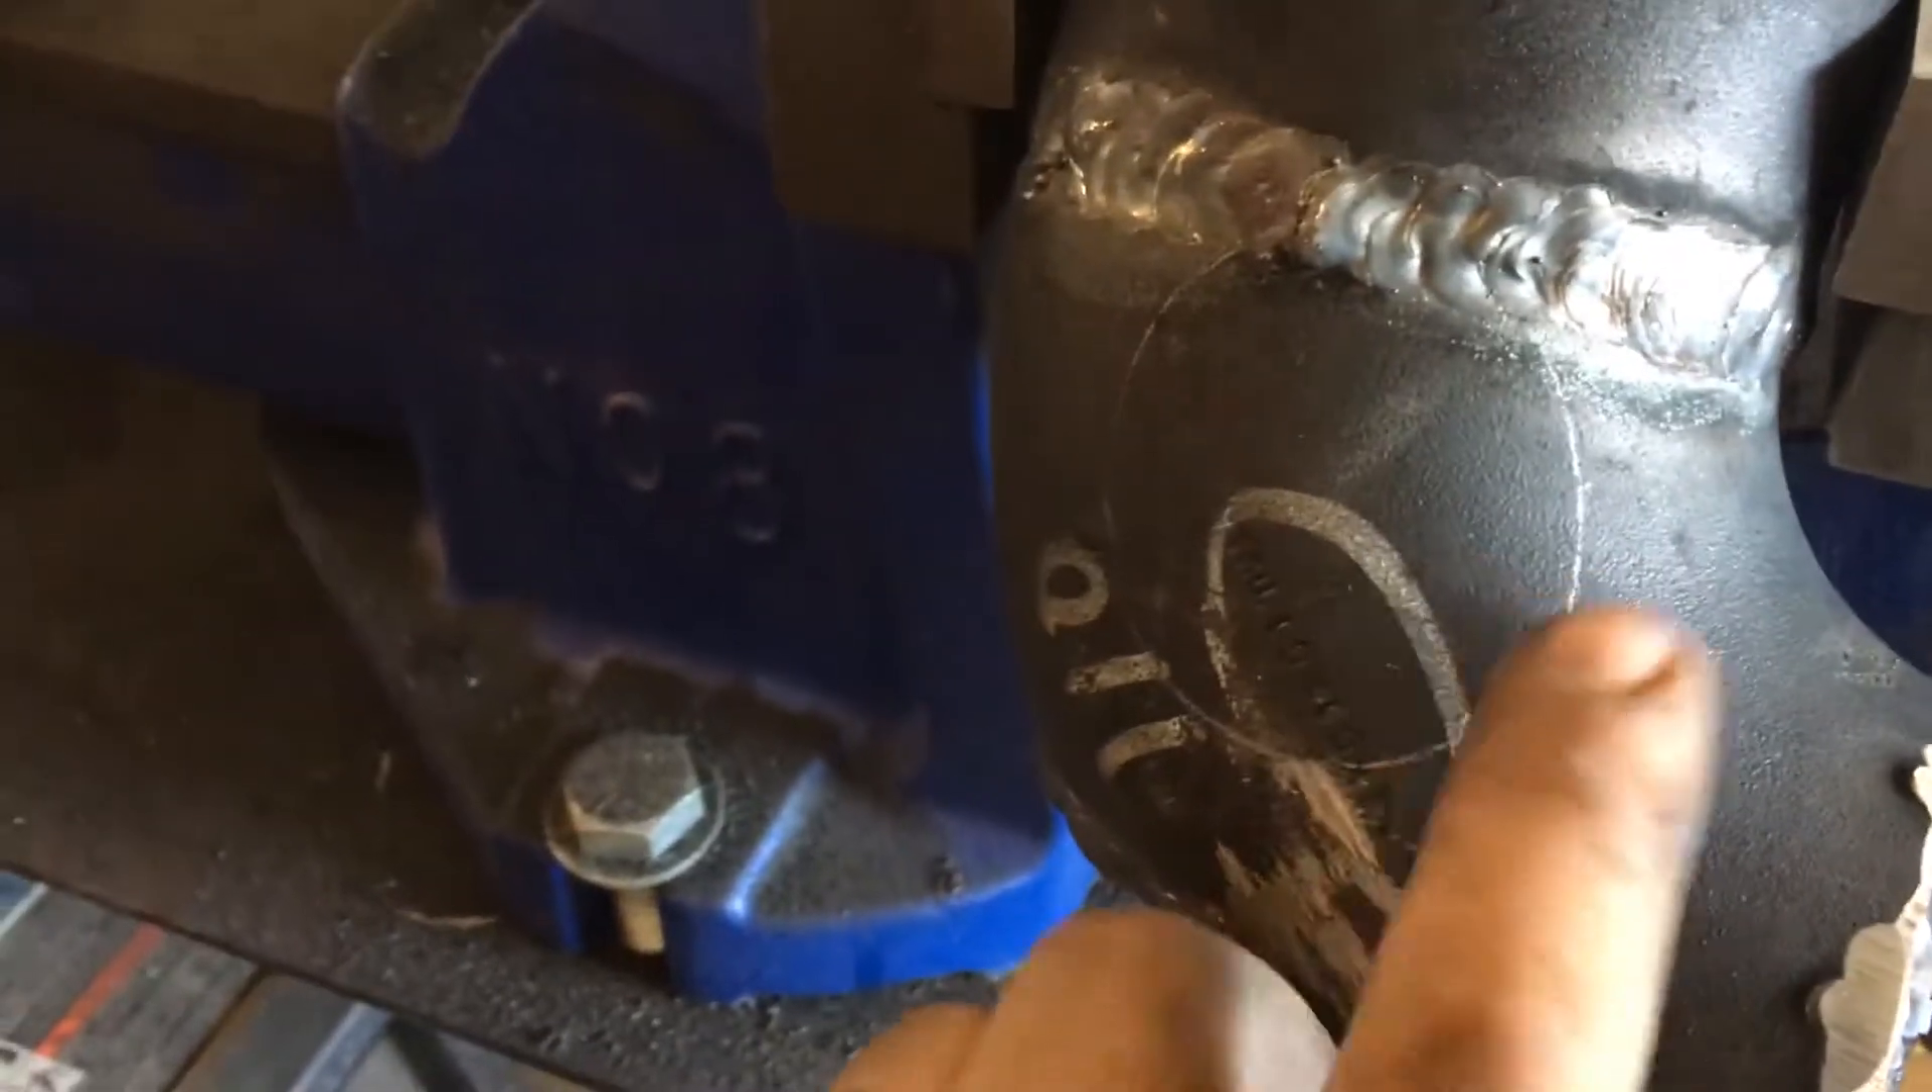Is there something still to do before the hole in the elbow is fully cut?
Yes.